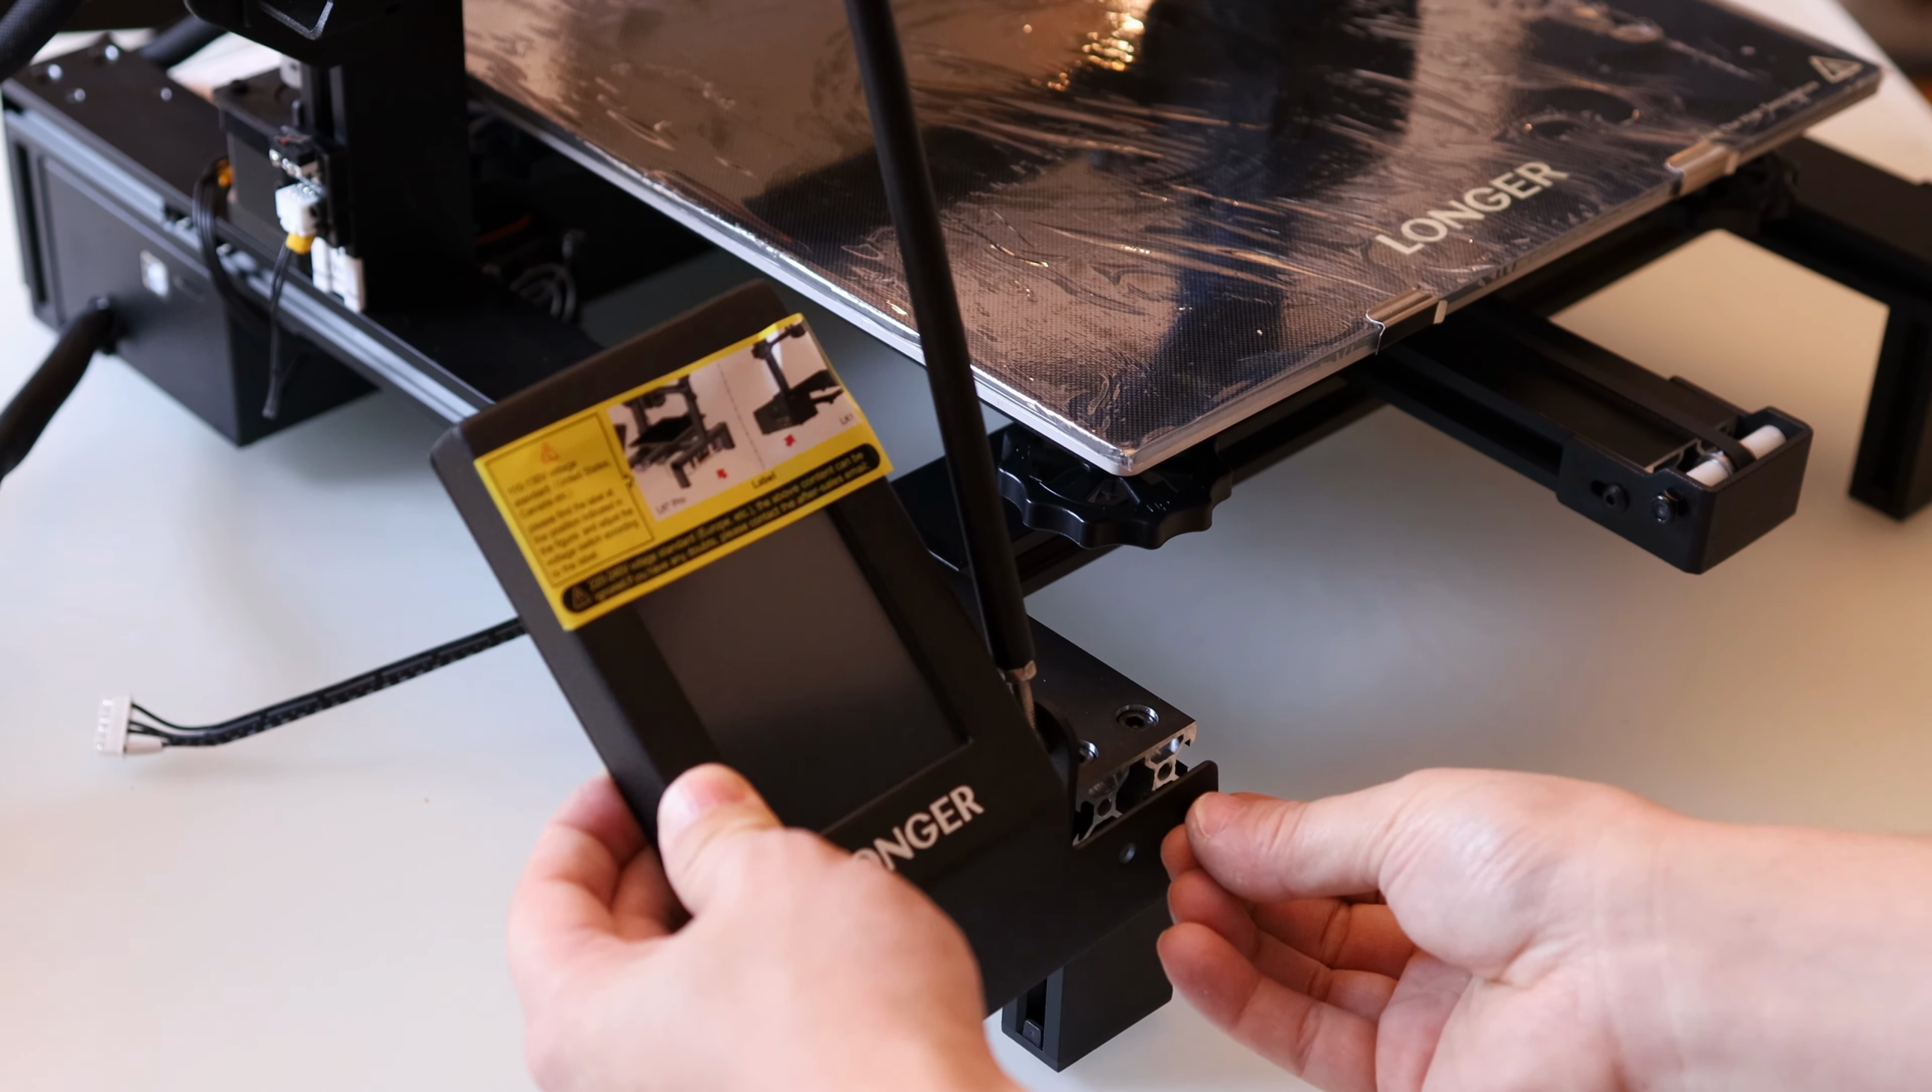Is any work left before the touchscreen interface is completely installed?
Yes.